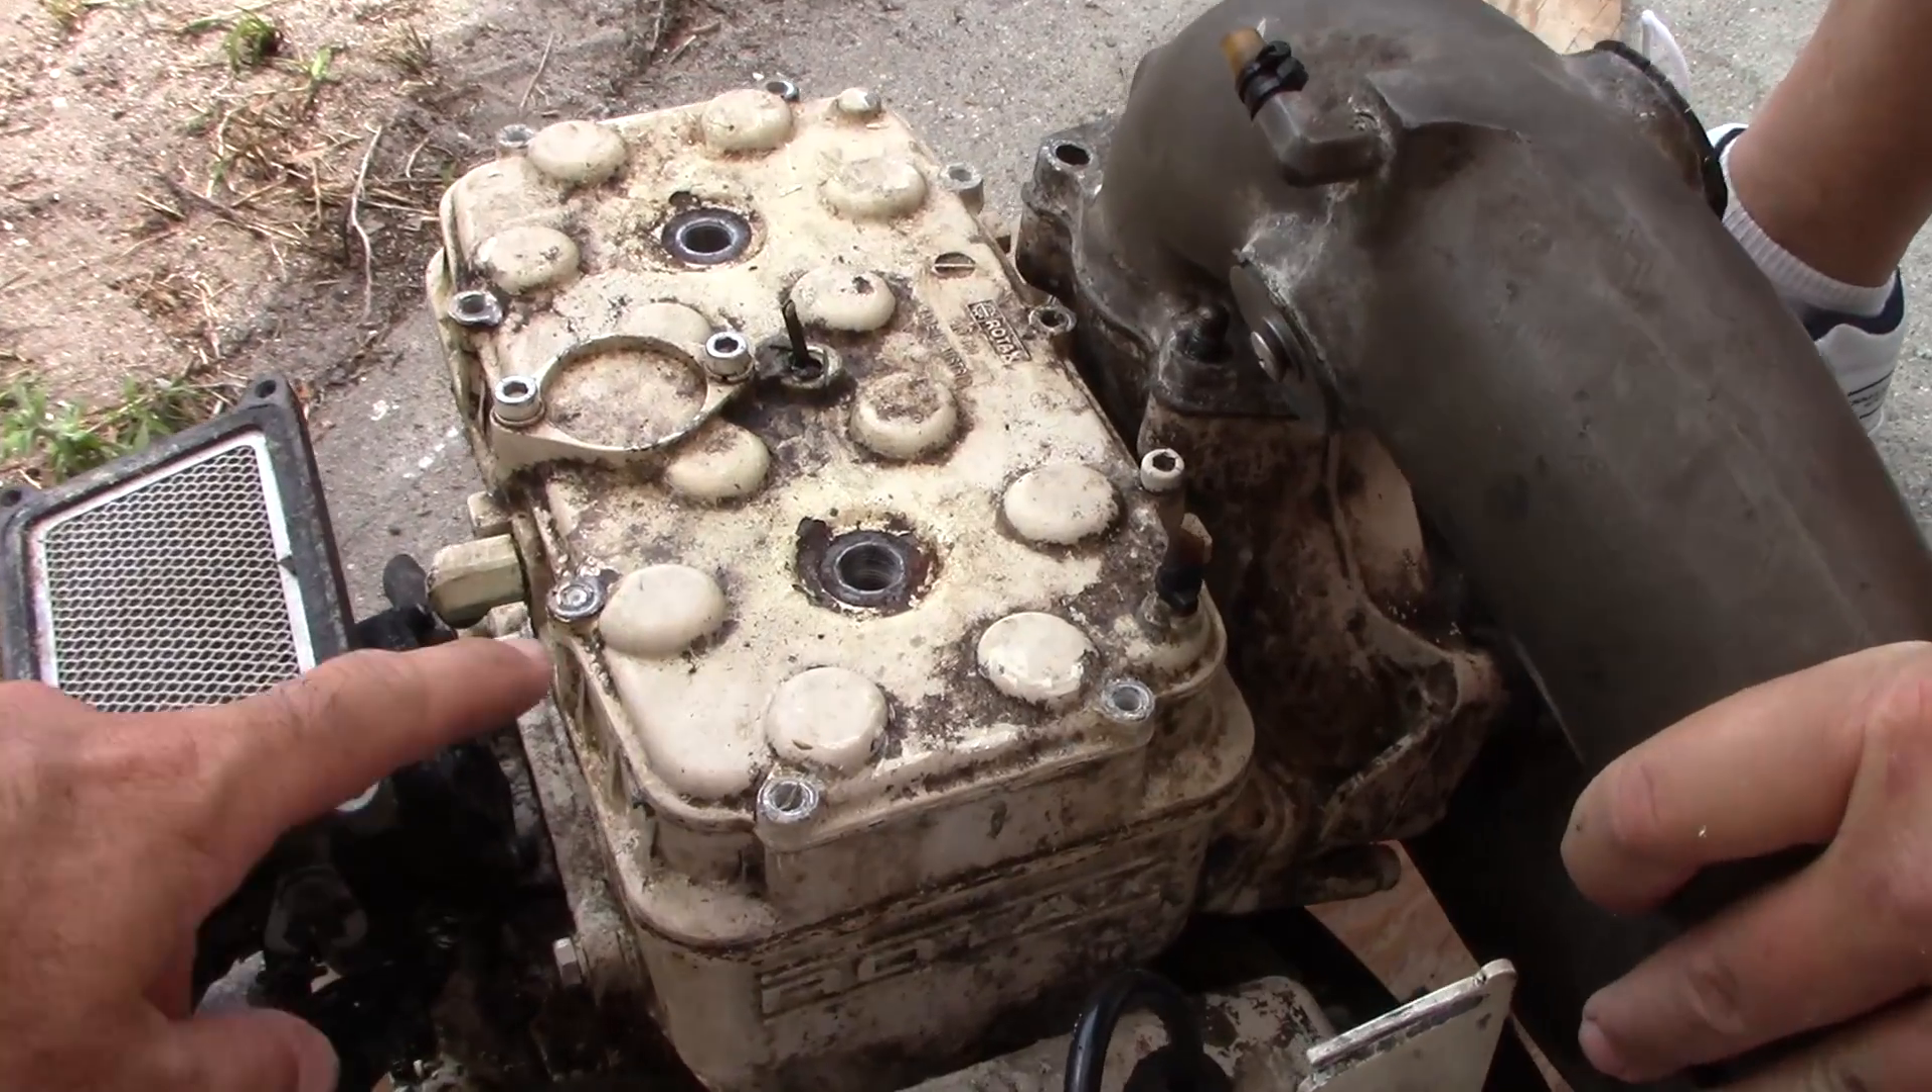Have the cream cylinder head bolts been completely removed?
No.